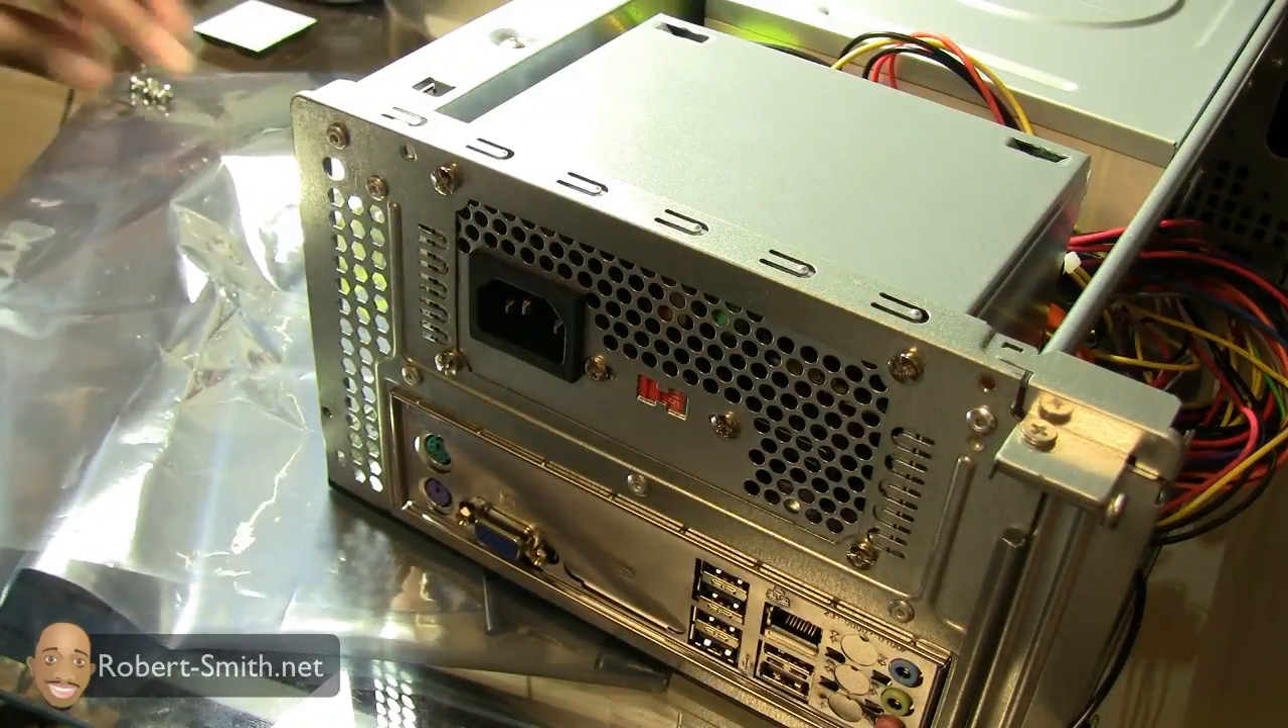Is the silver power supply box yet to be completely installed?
No.